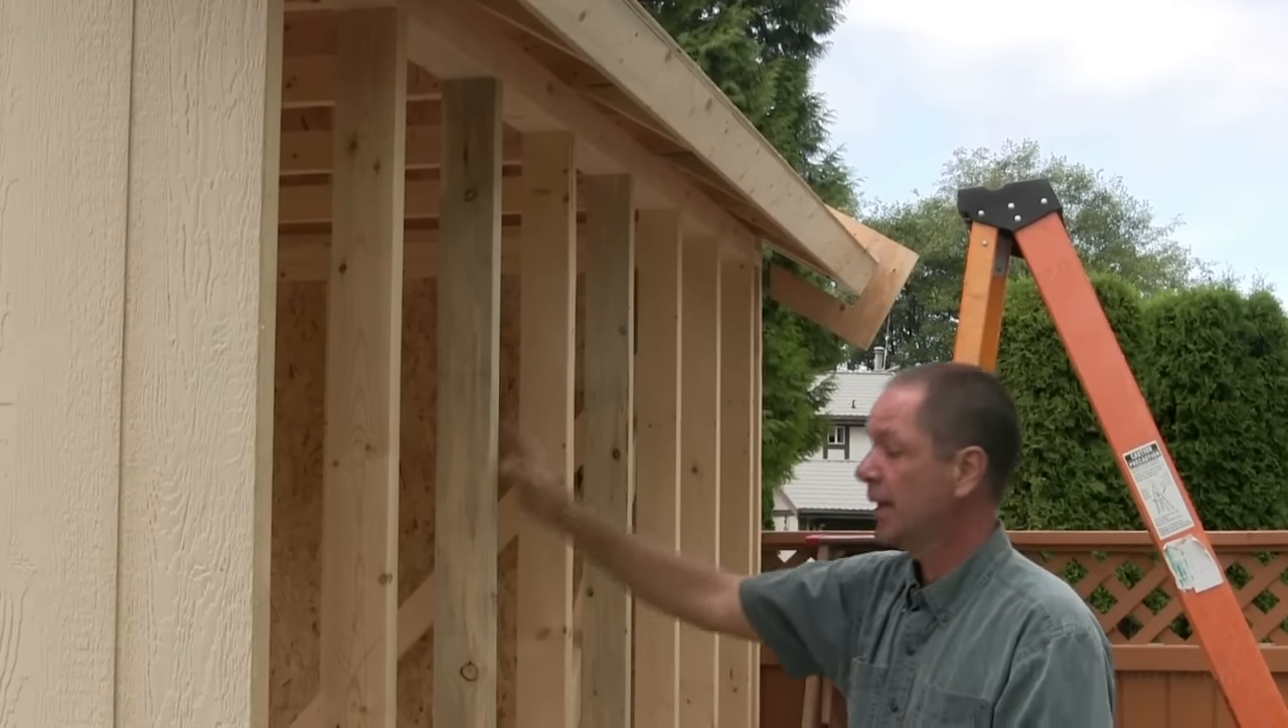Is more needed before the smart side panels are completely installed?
Yes.